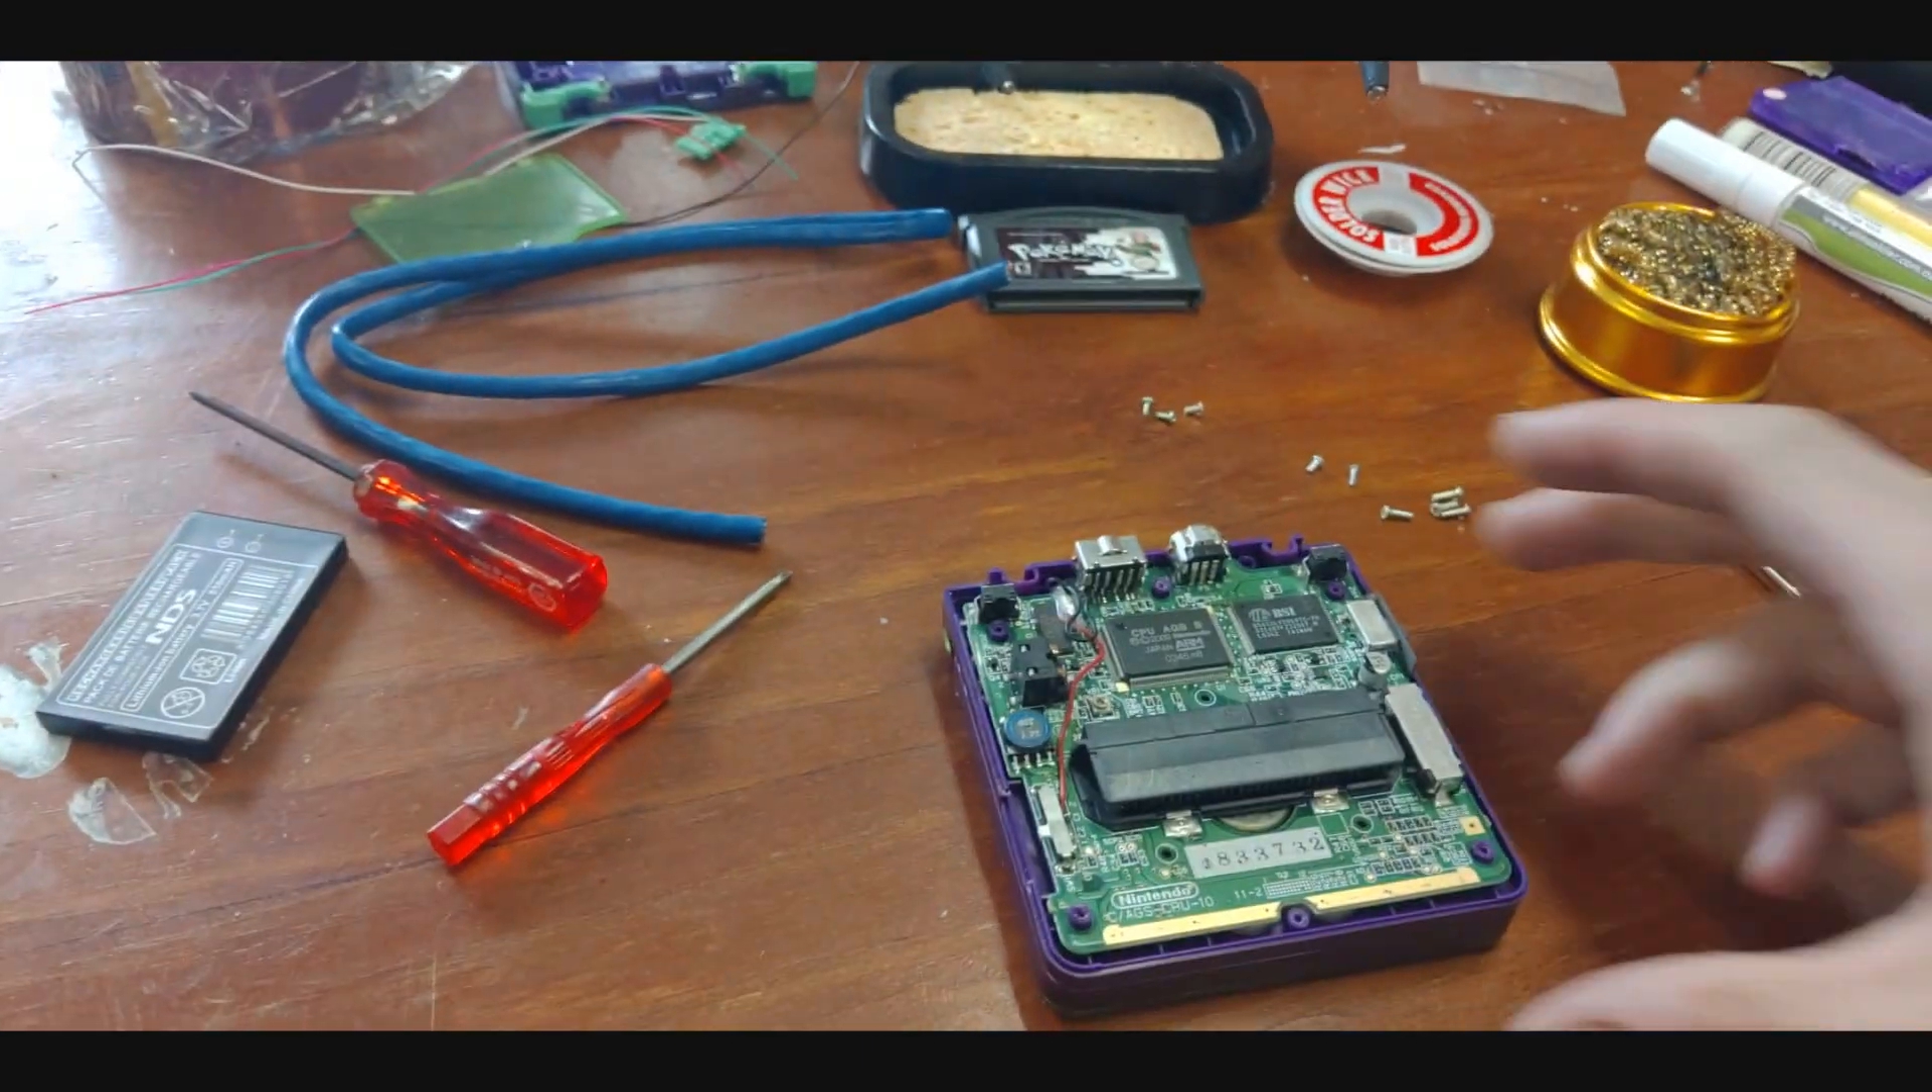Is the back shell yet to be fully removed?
No.